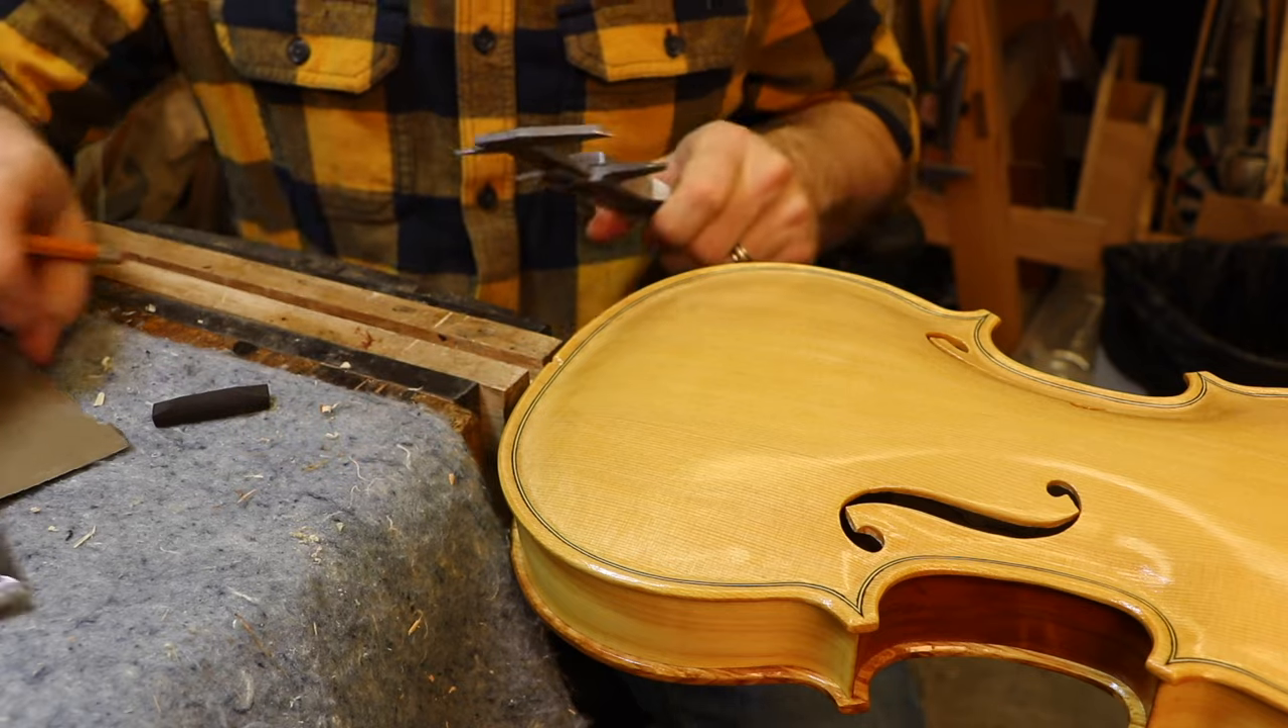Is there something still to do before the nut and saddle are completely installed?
Yes.